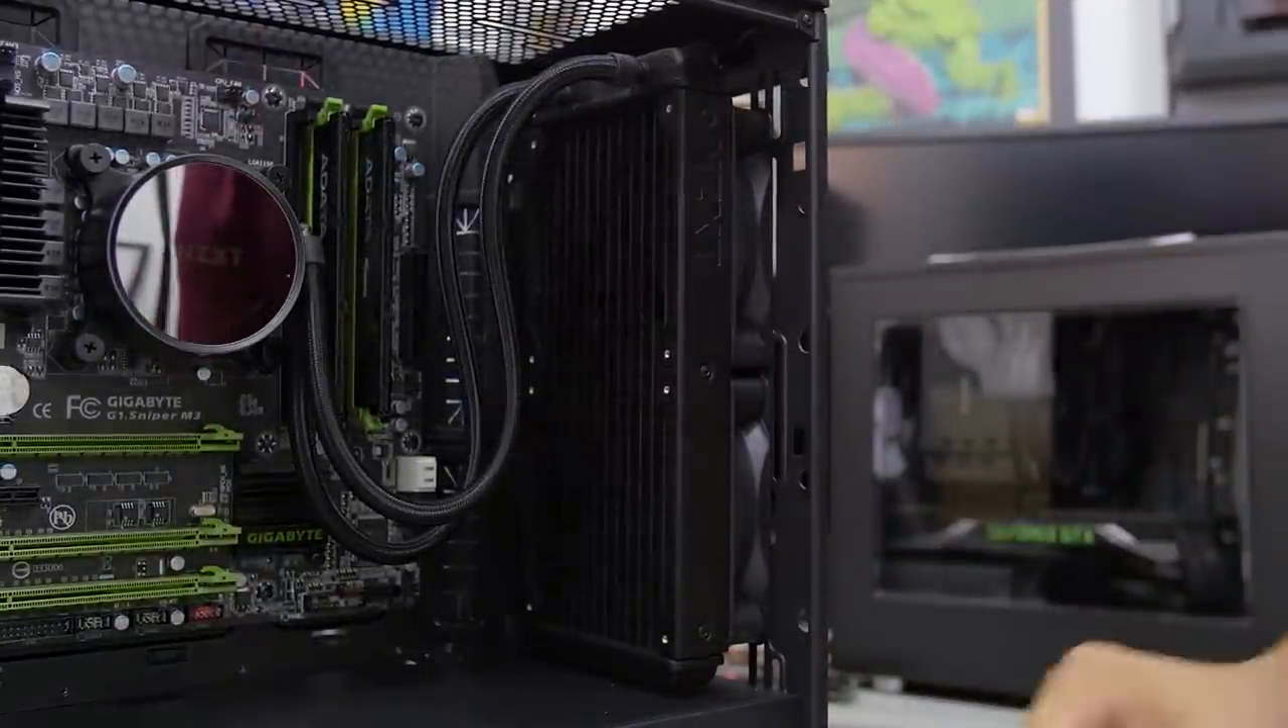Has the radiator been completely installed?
Yes.